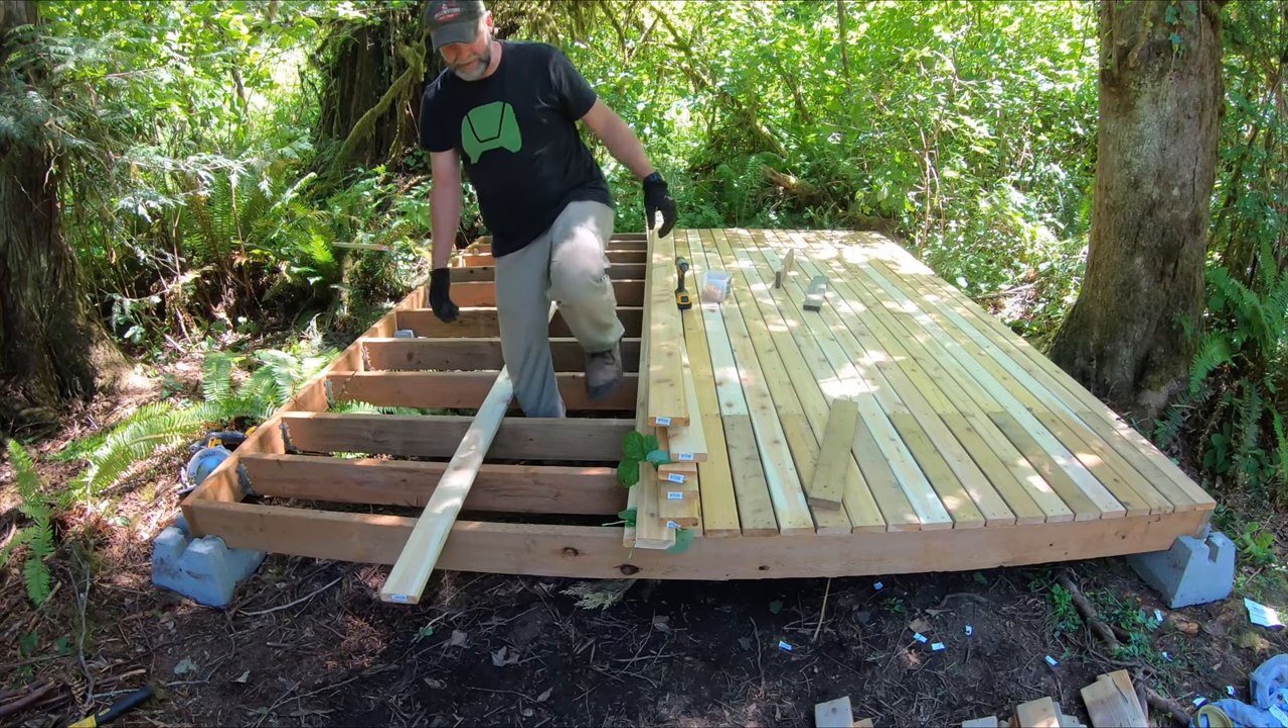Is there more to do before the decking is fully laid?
Yes.